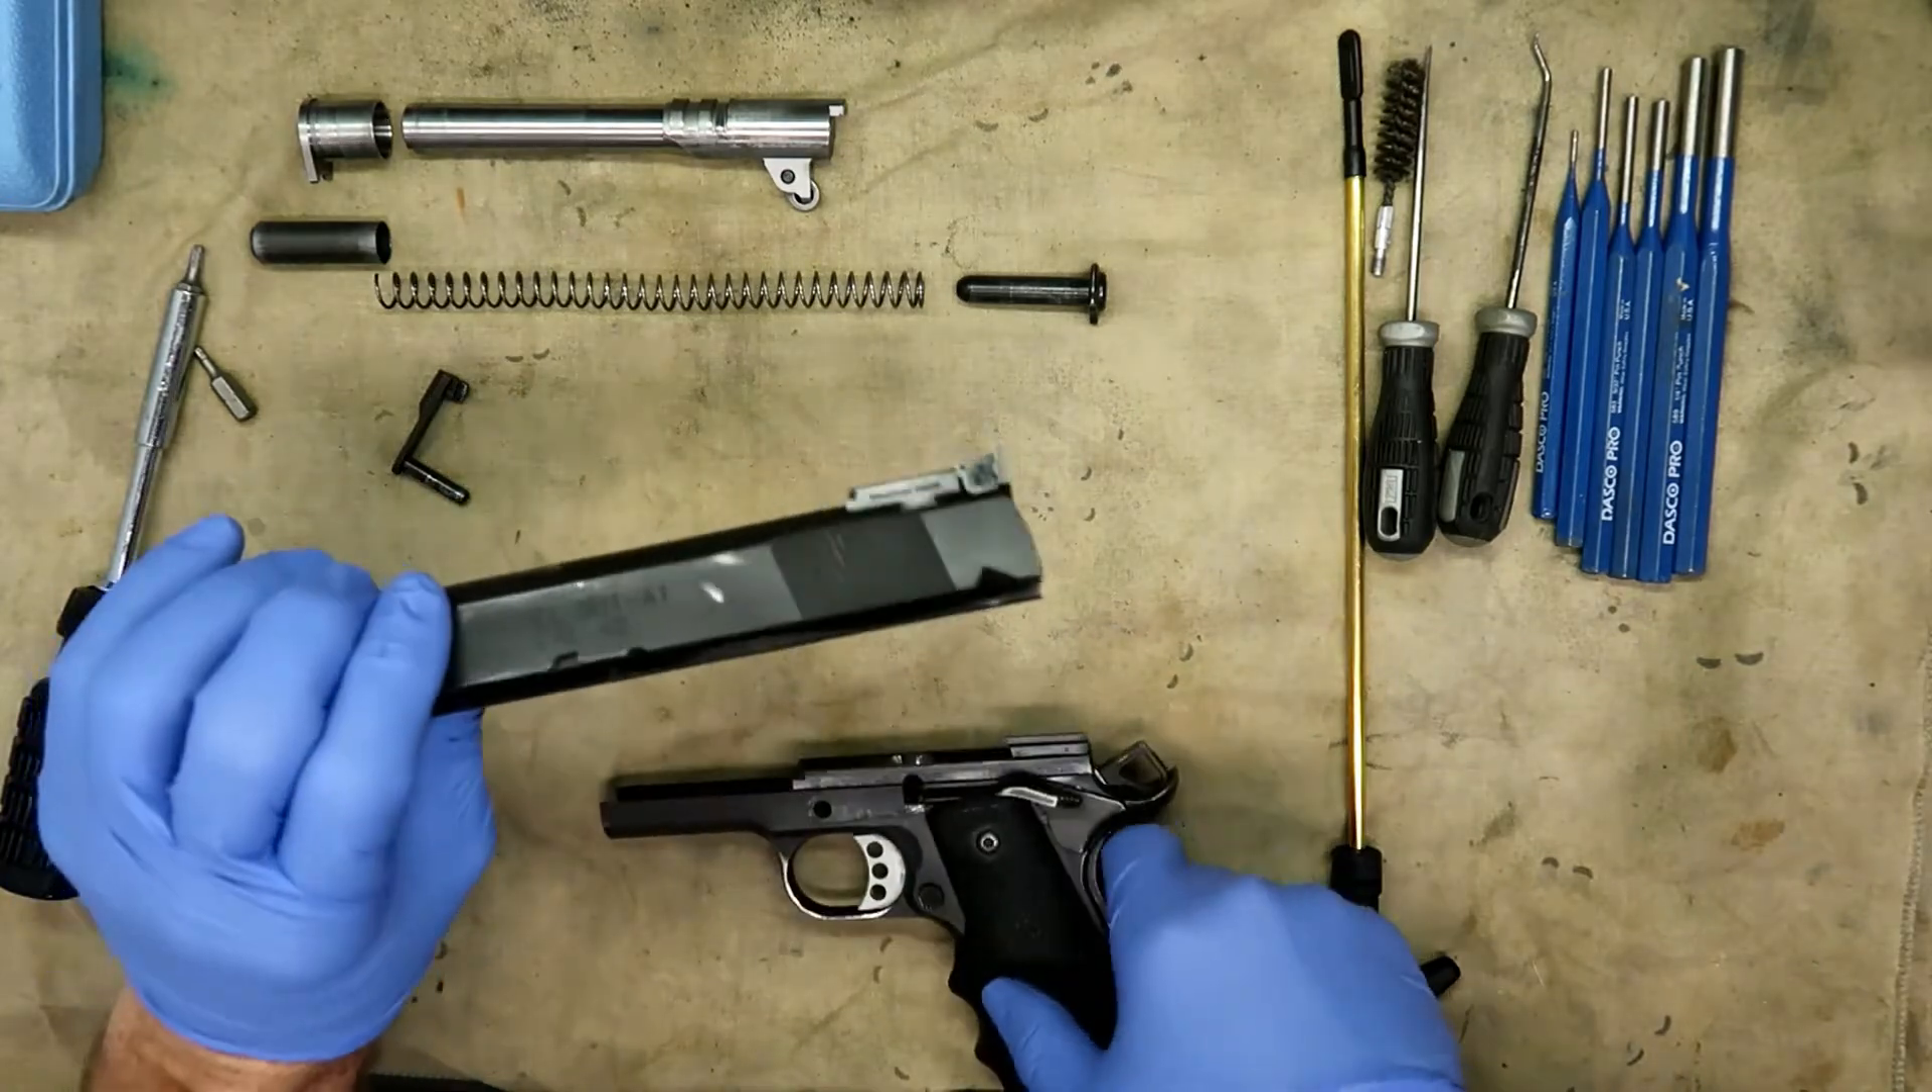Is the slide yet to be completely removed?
No.